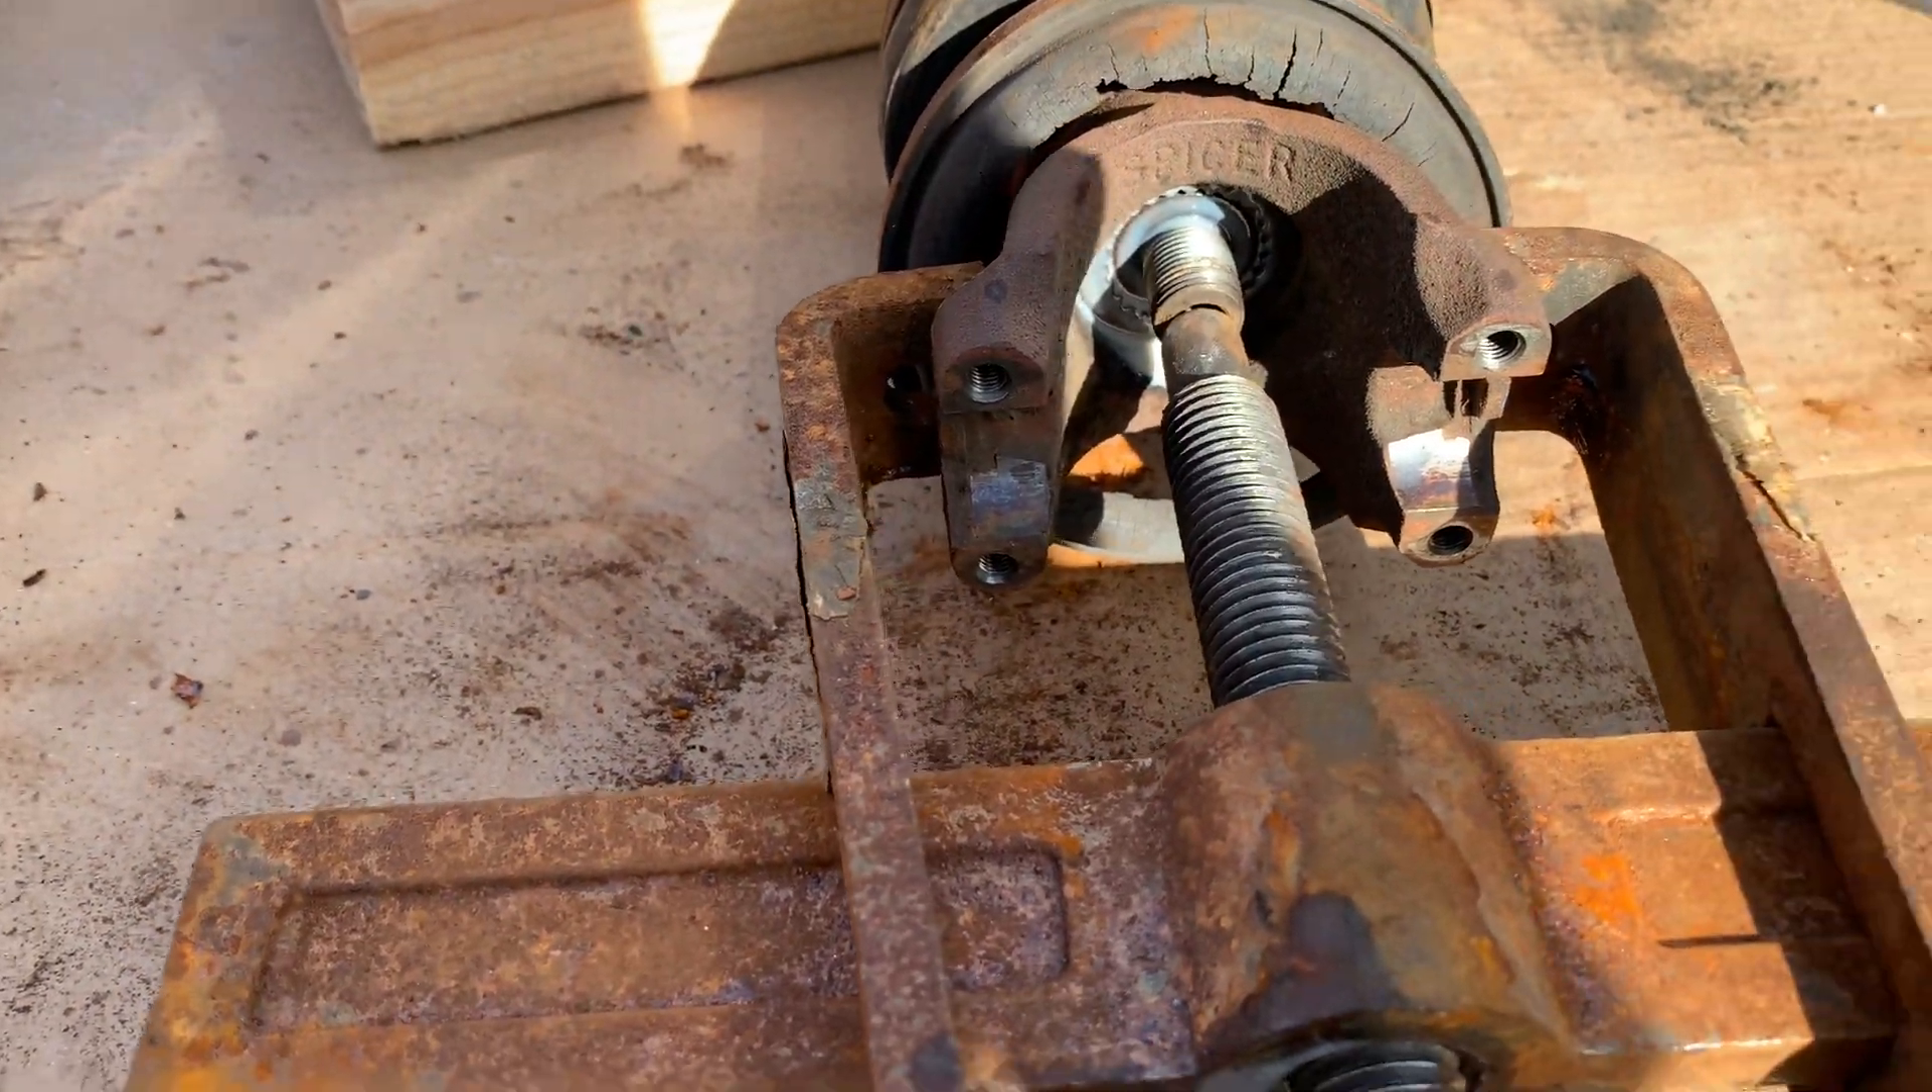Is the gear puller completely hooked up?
Yes.